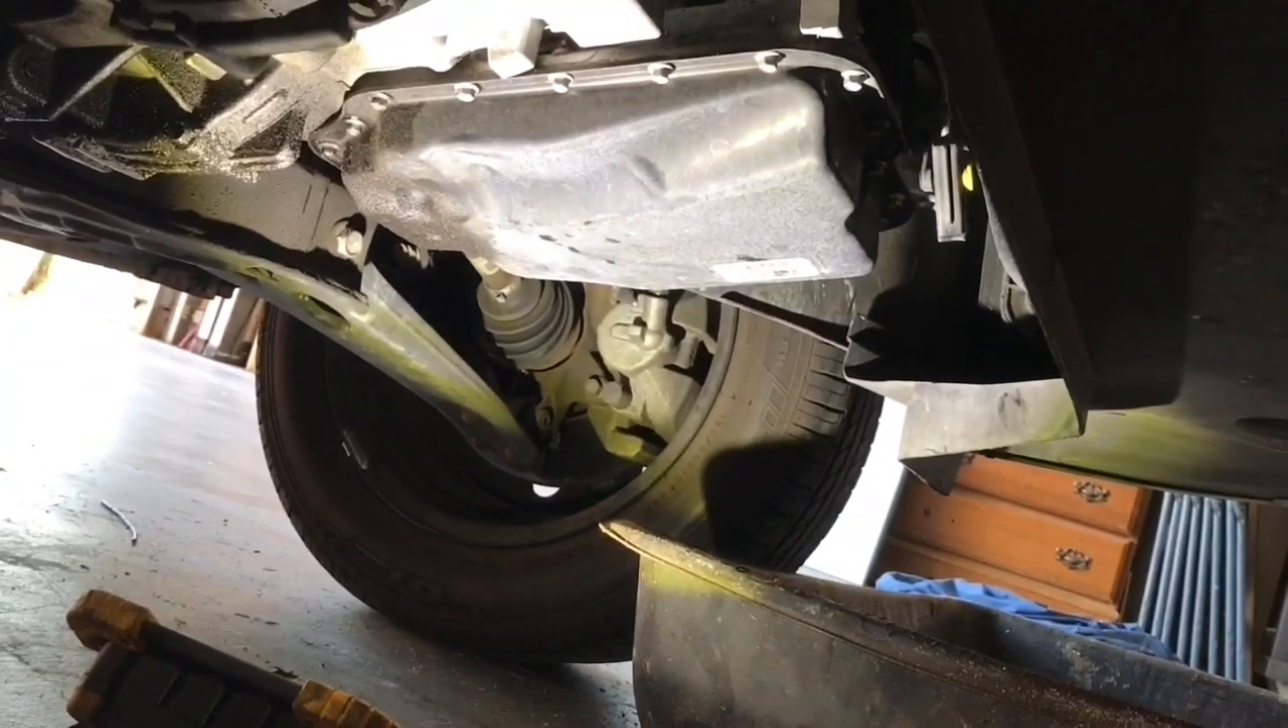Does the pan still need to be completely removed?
Yes.